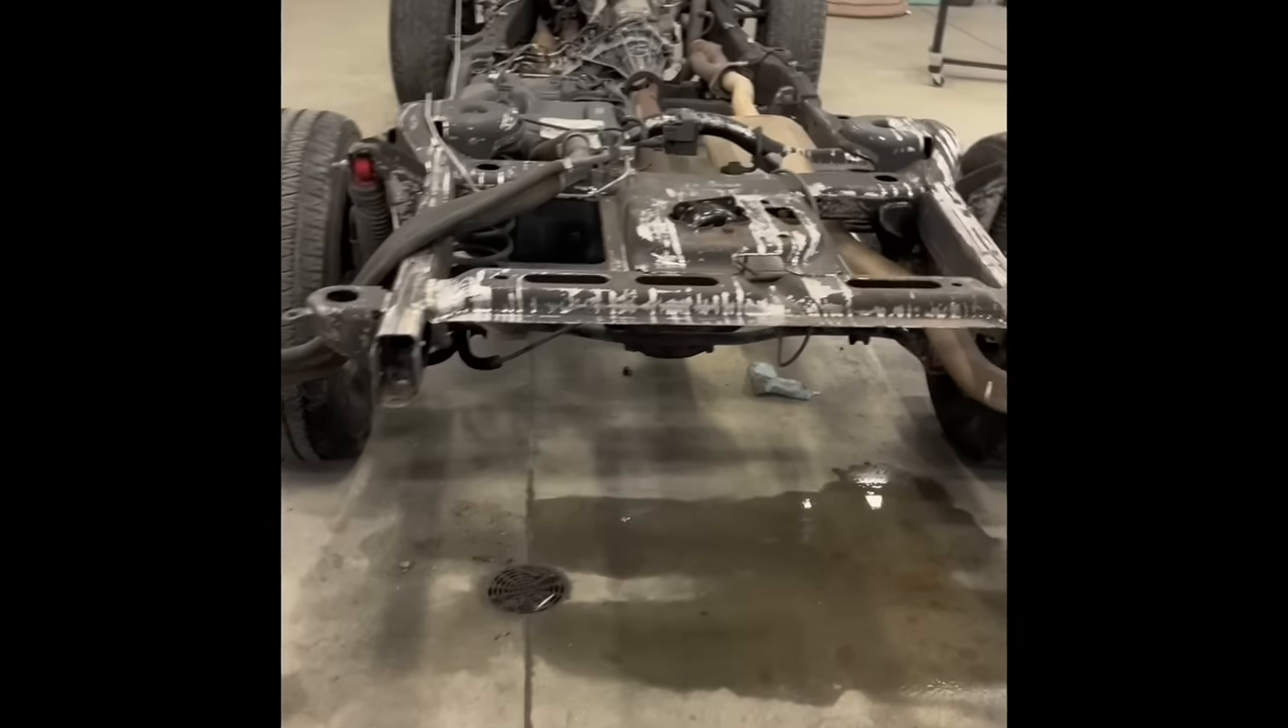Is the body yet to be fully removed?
No.